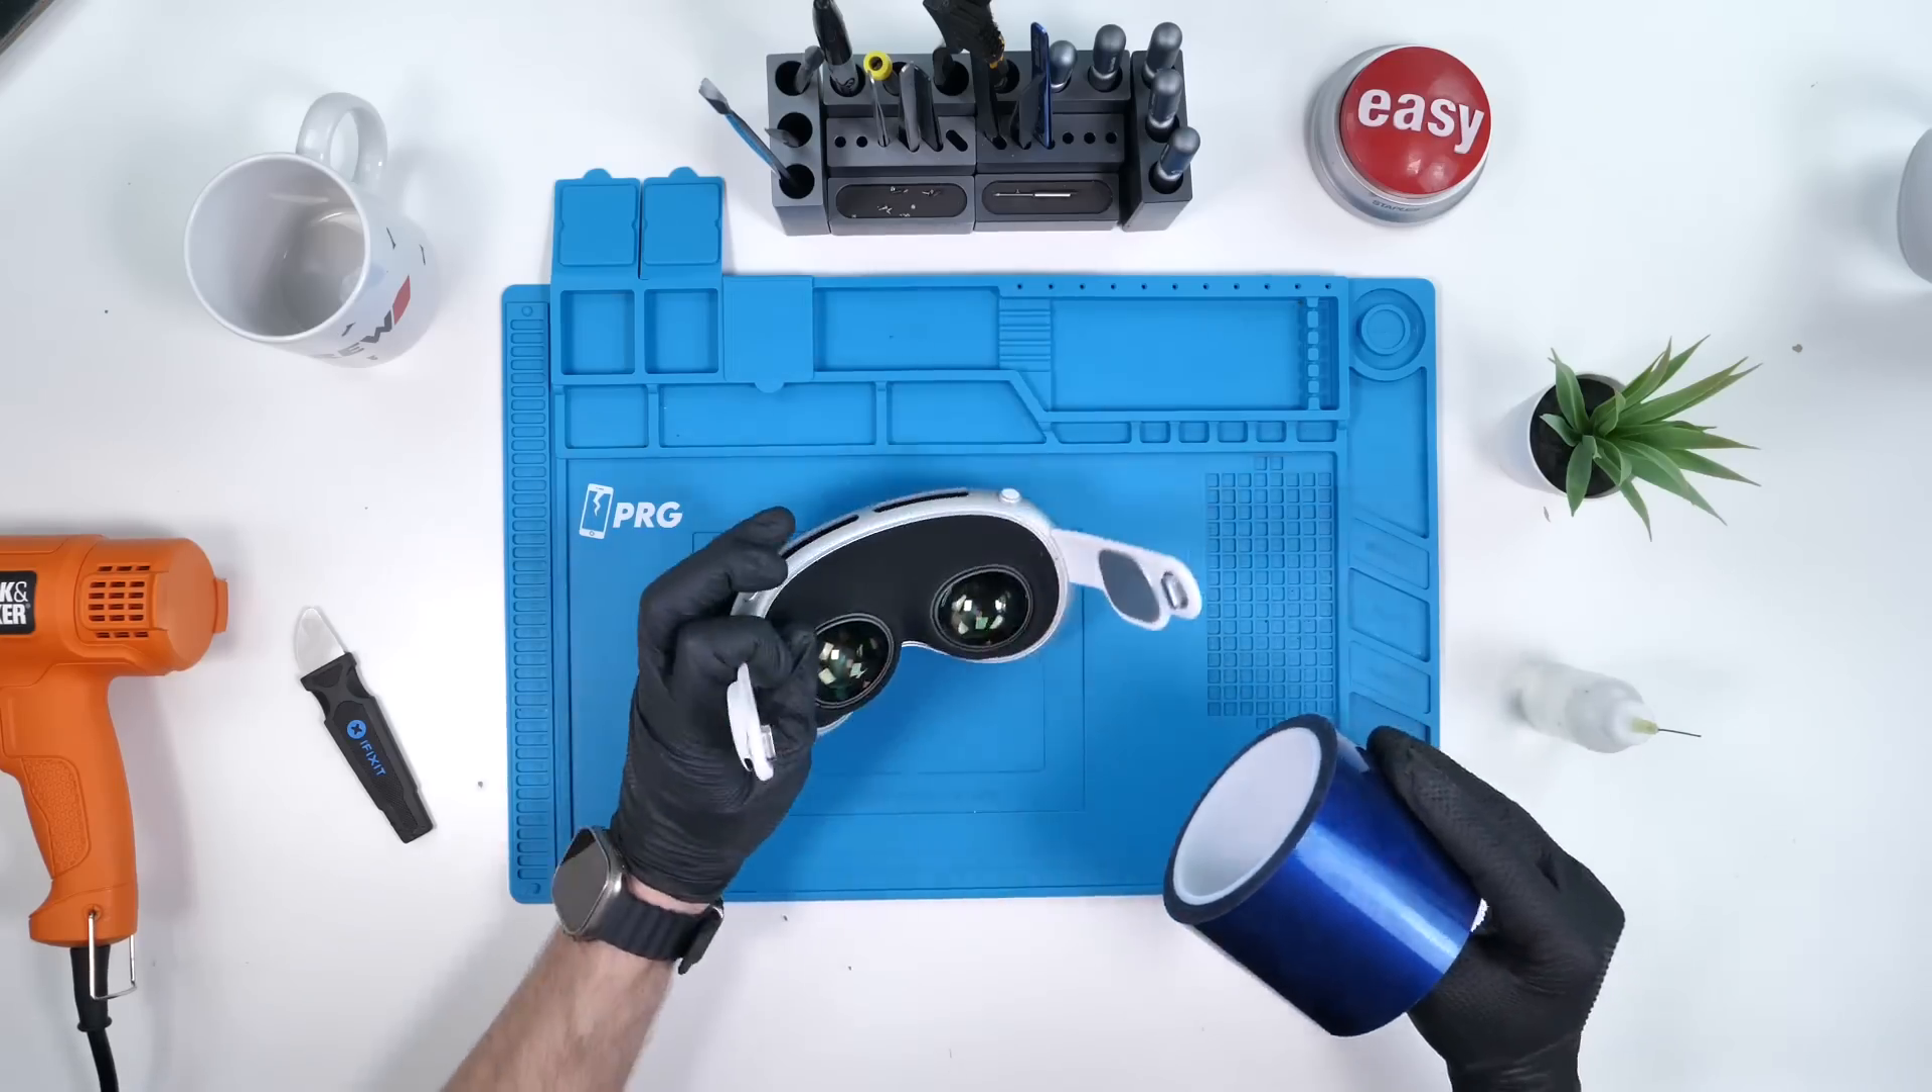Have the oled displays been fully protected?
No.